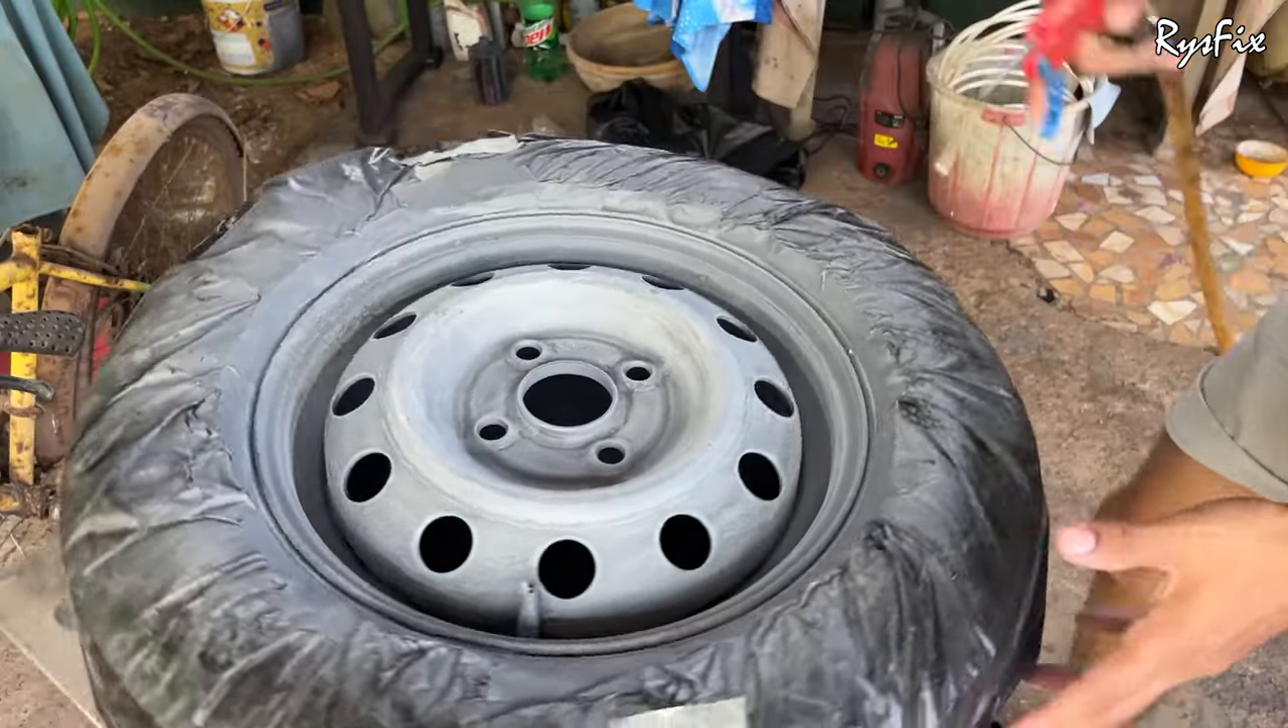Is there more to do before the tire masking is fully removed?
Yes.